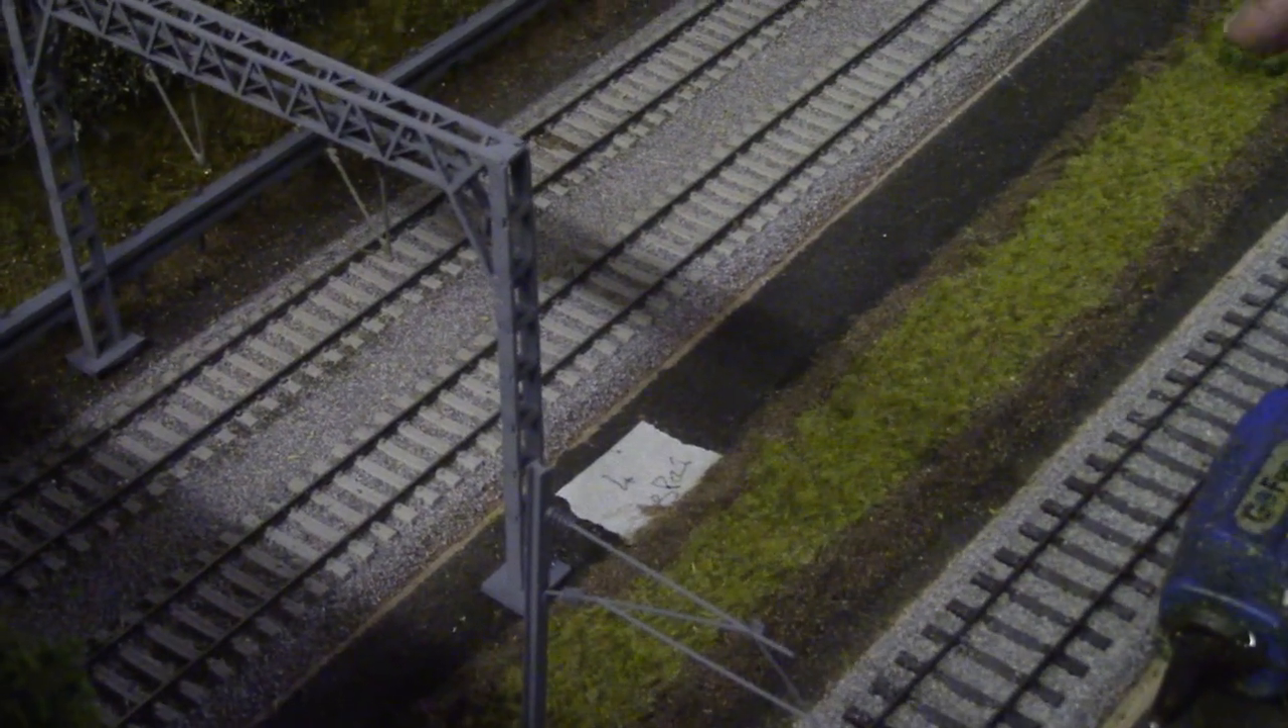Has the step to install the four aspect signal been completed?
No.